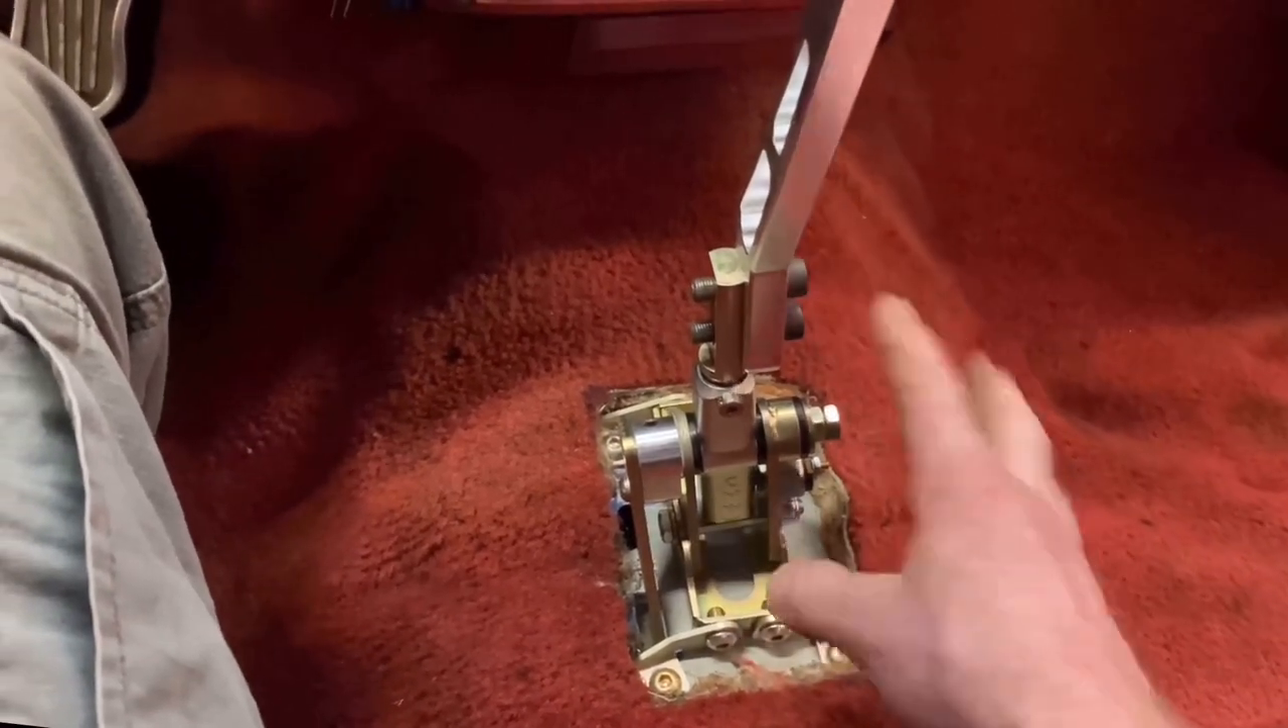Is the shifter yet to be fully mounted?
No.